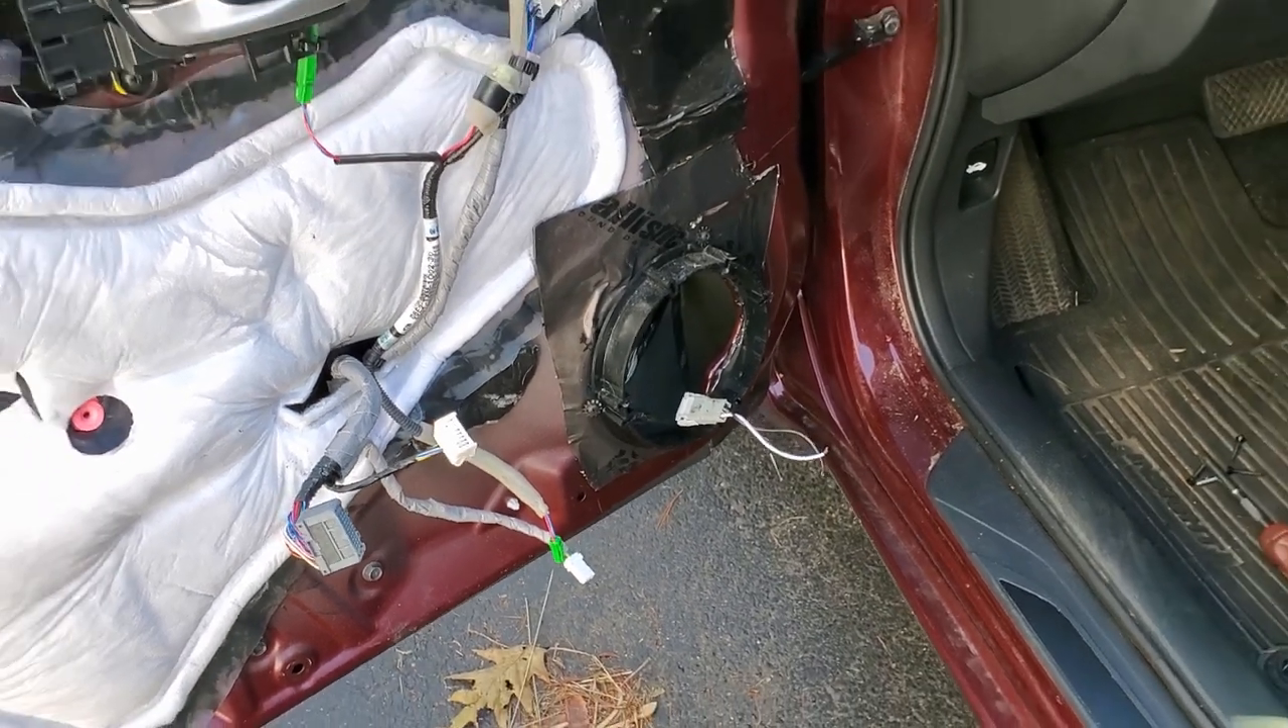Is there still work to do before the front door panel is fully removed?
No.